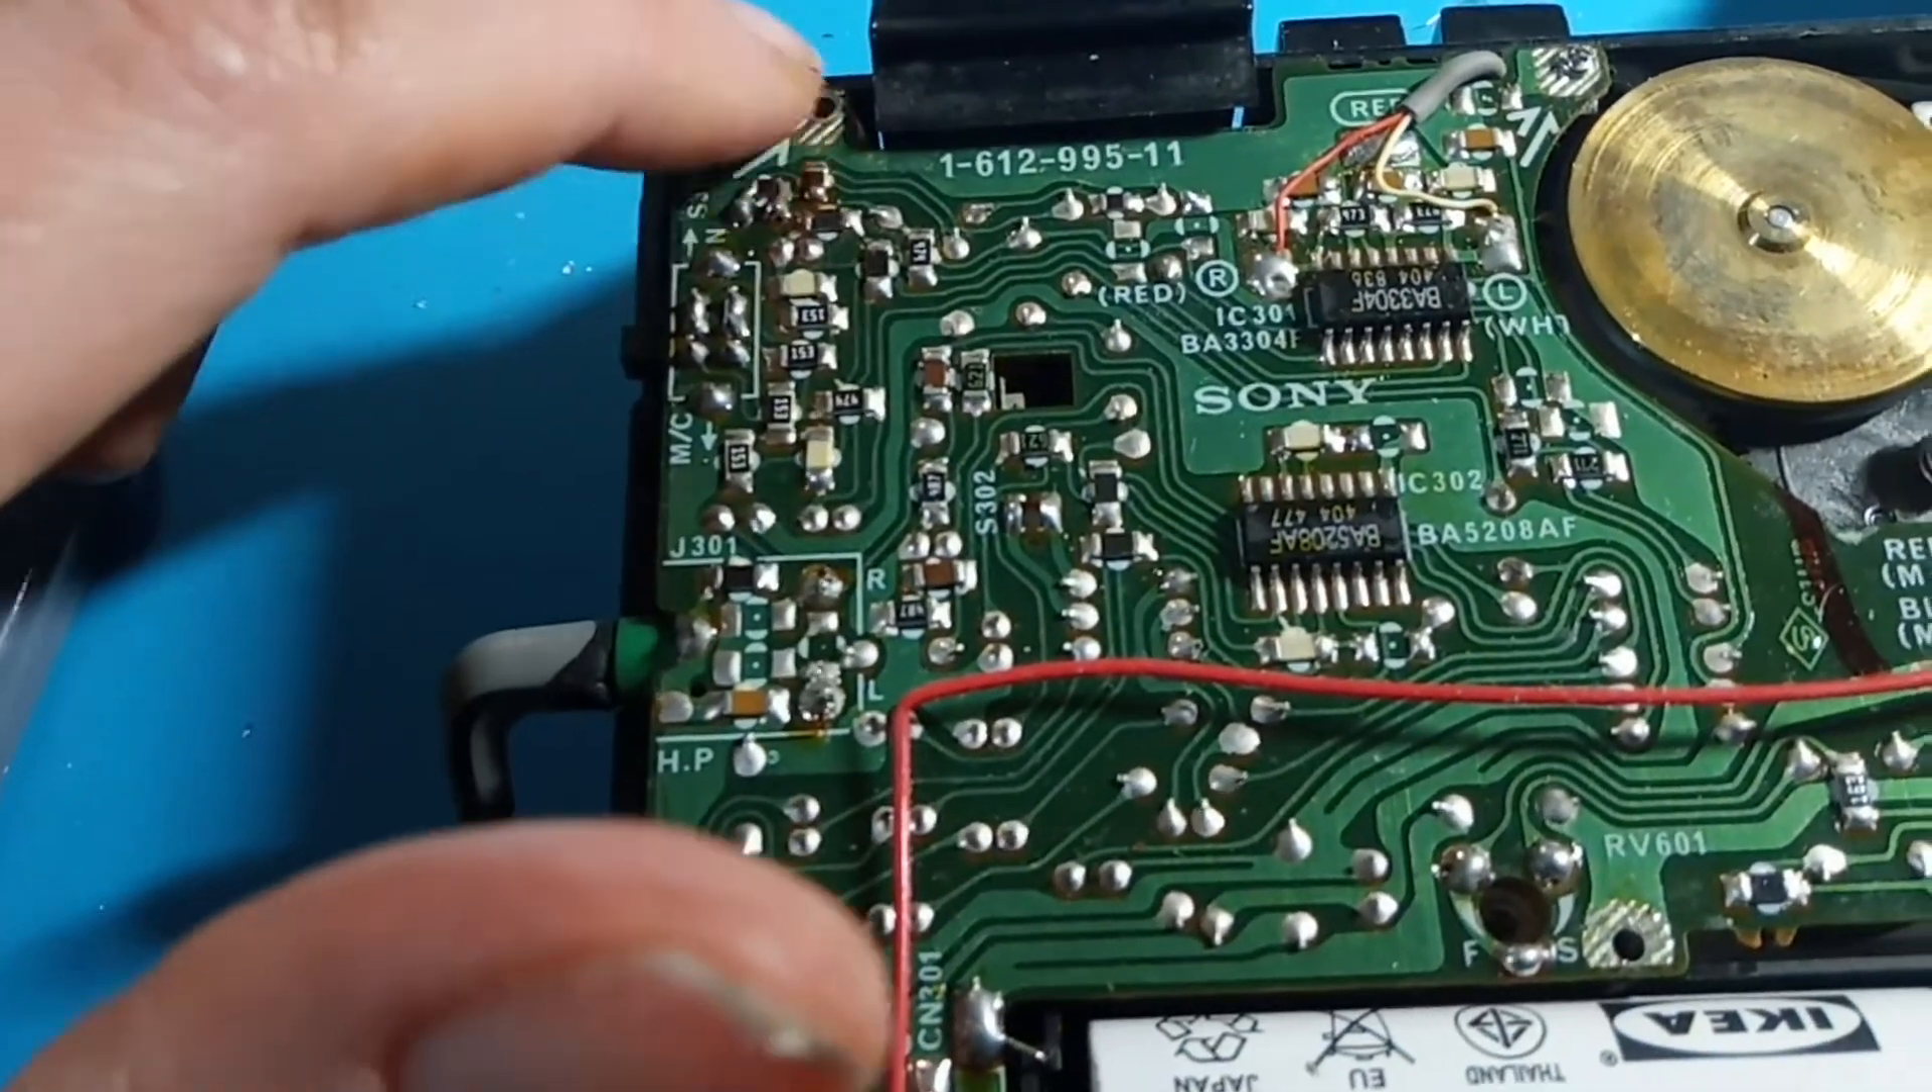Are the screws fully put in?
No.